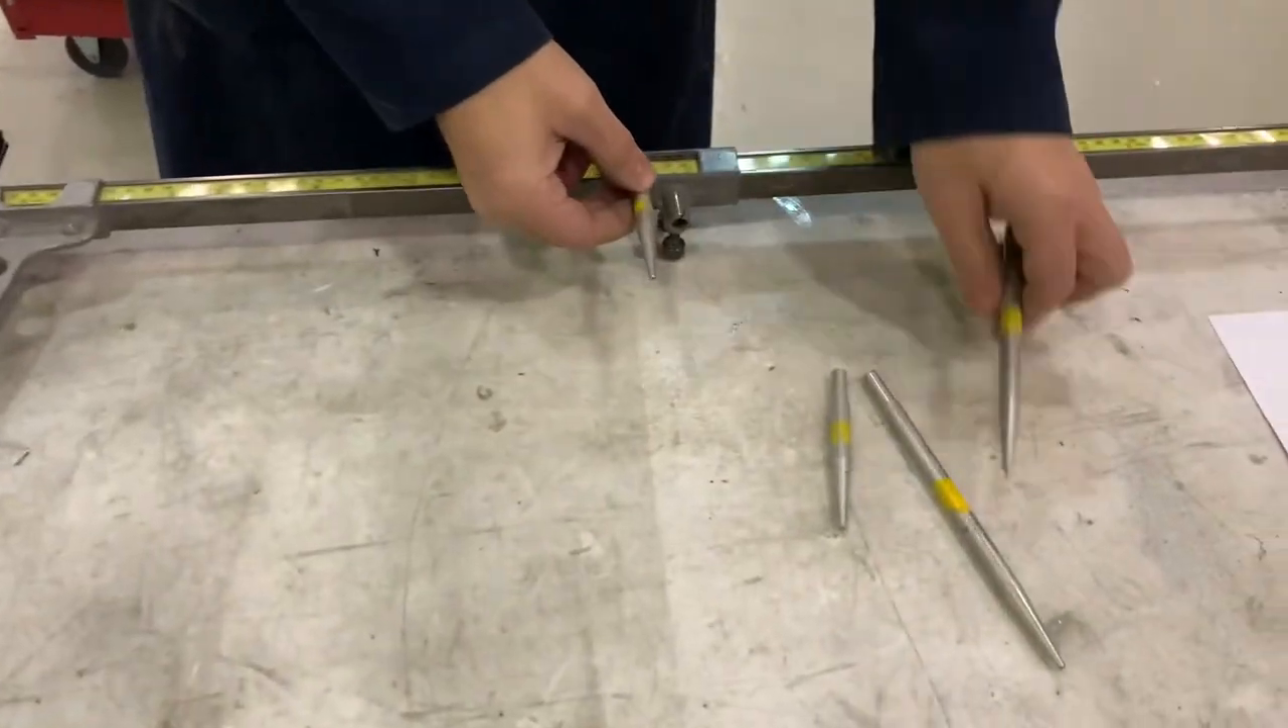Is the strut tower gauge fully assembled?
No.